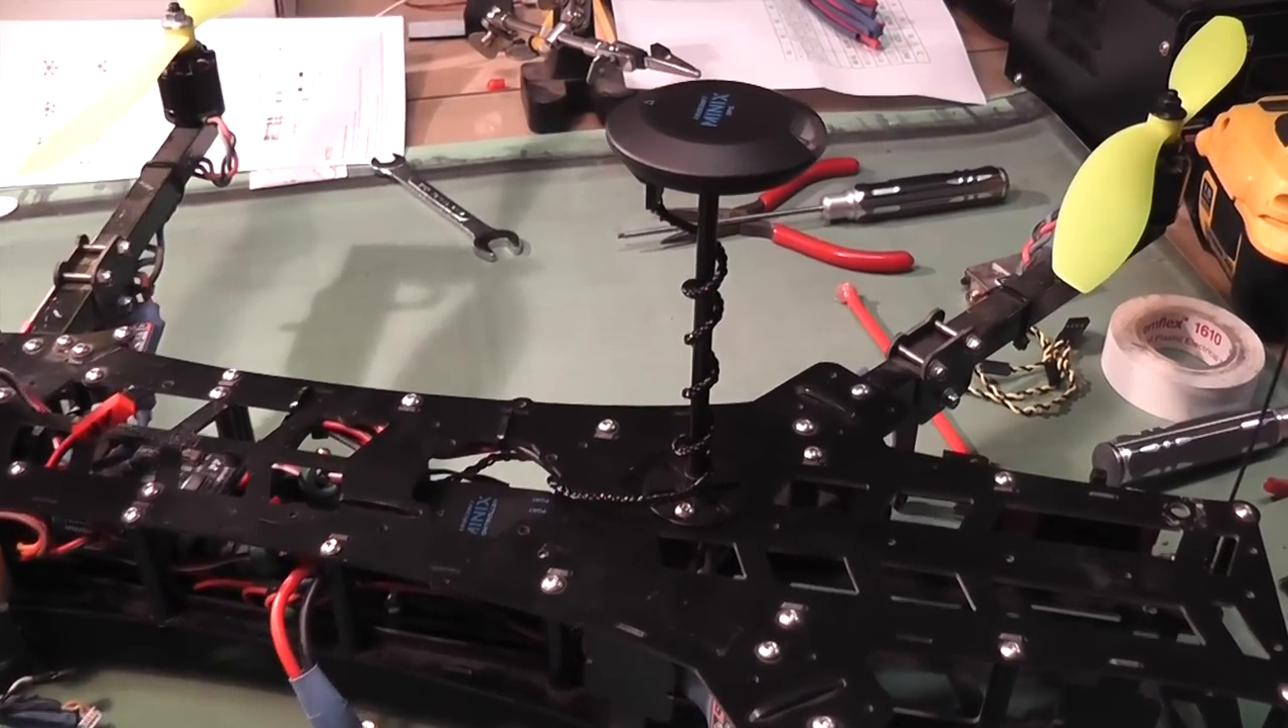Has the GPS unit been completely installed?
Yes.